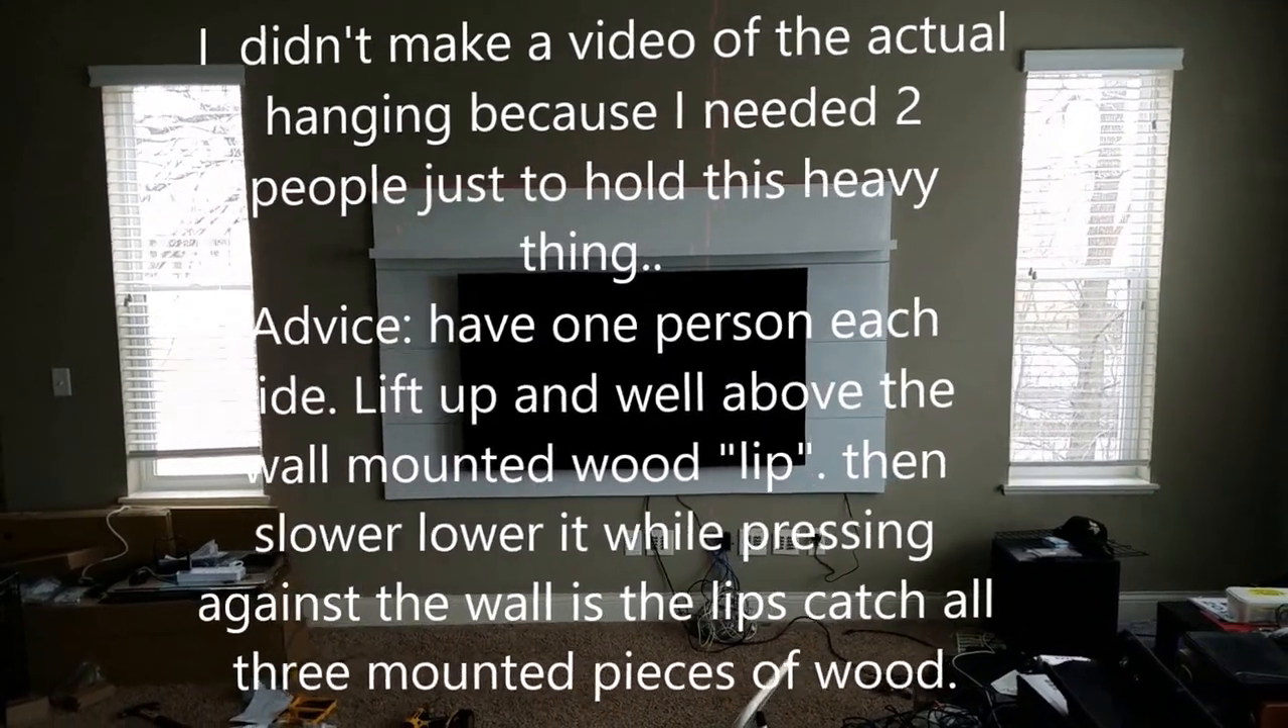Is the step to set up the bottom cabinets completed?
No.